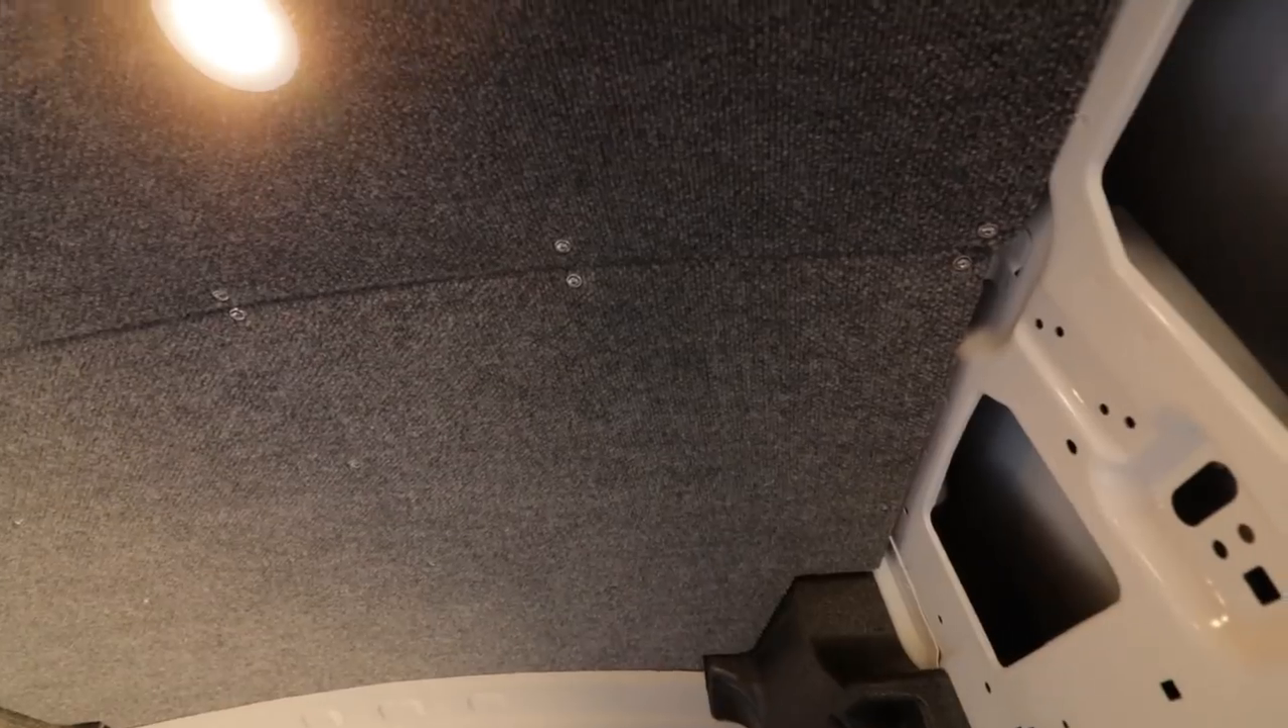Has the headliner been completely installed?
Yes.